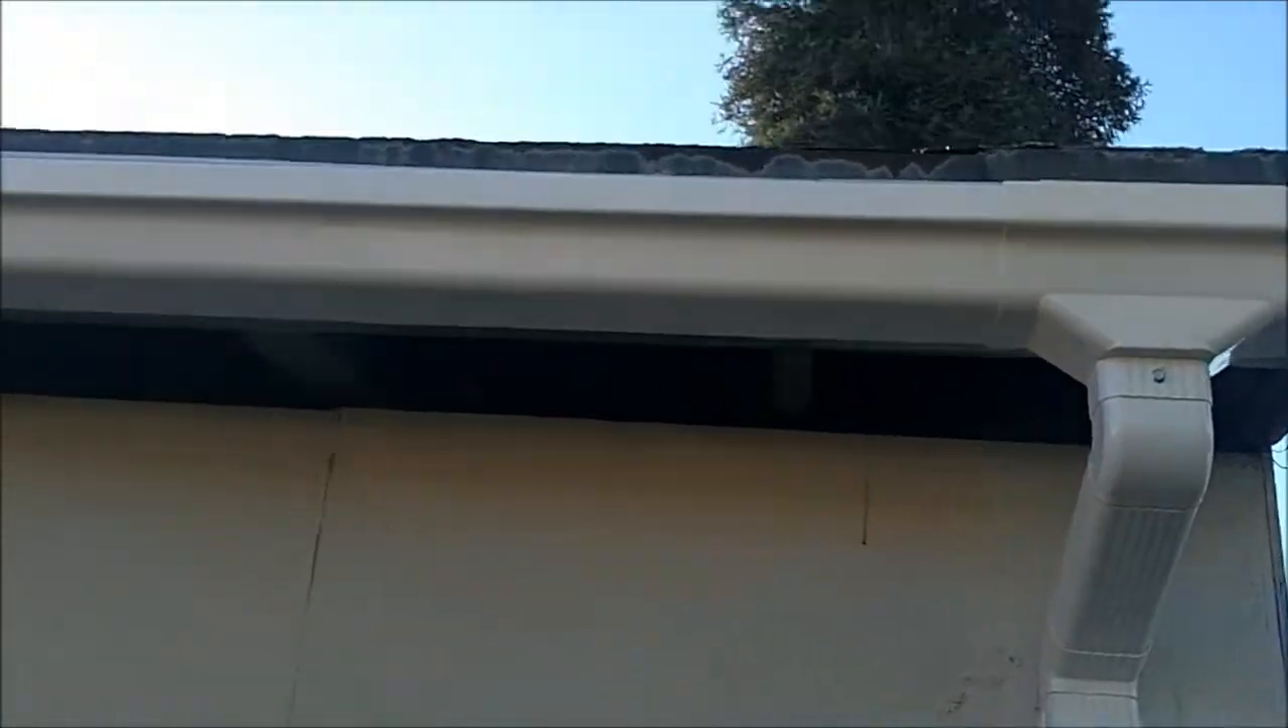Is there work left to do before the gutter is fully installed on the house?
No.